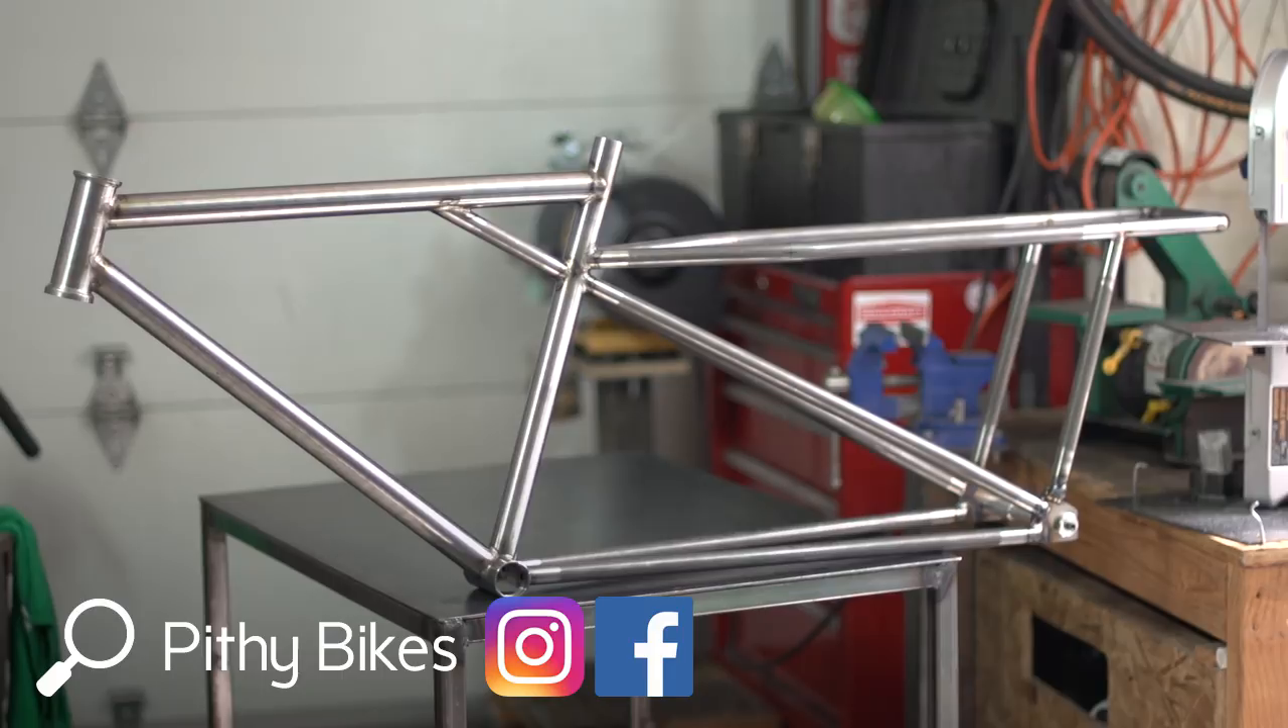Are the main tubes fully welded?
Yes.